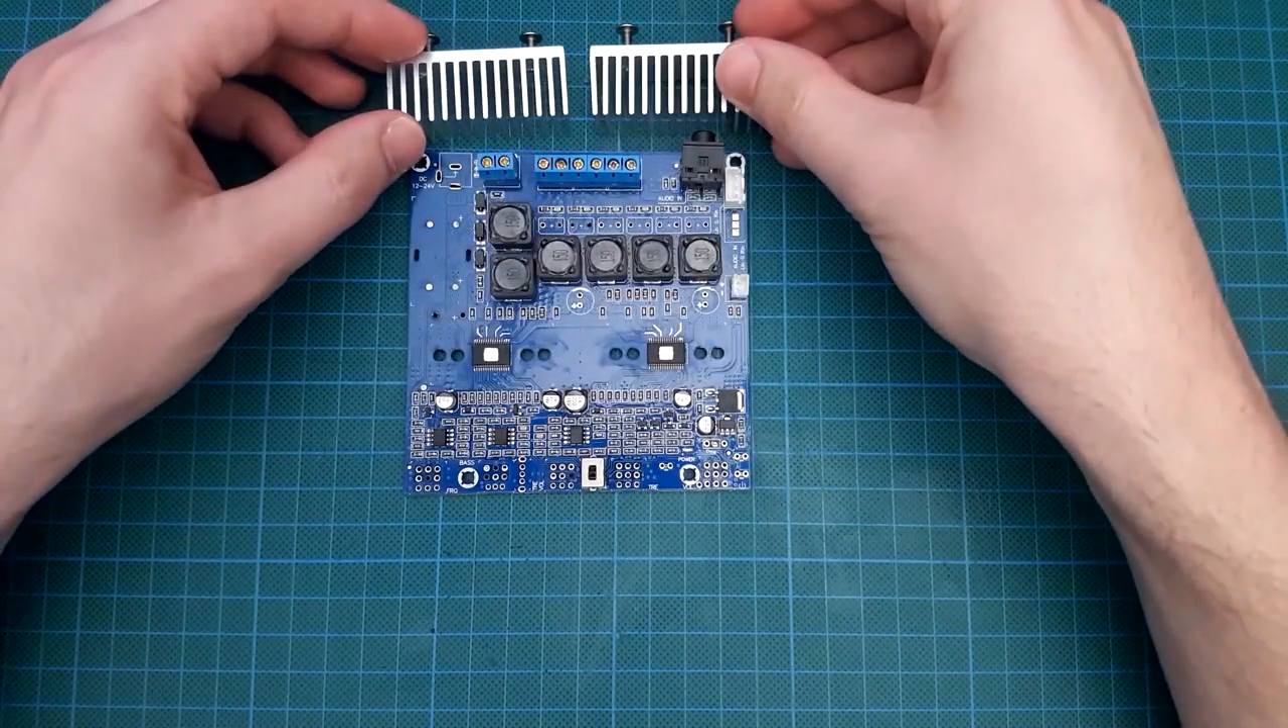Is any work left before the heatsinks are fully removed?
No.